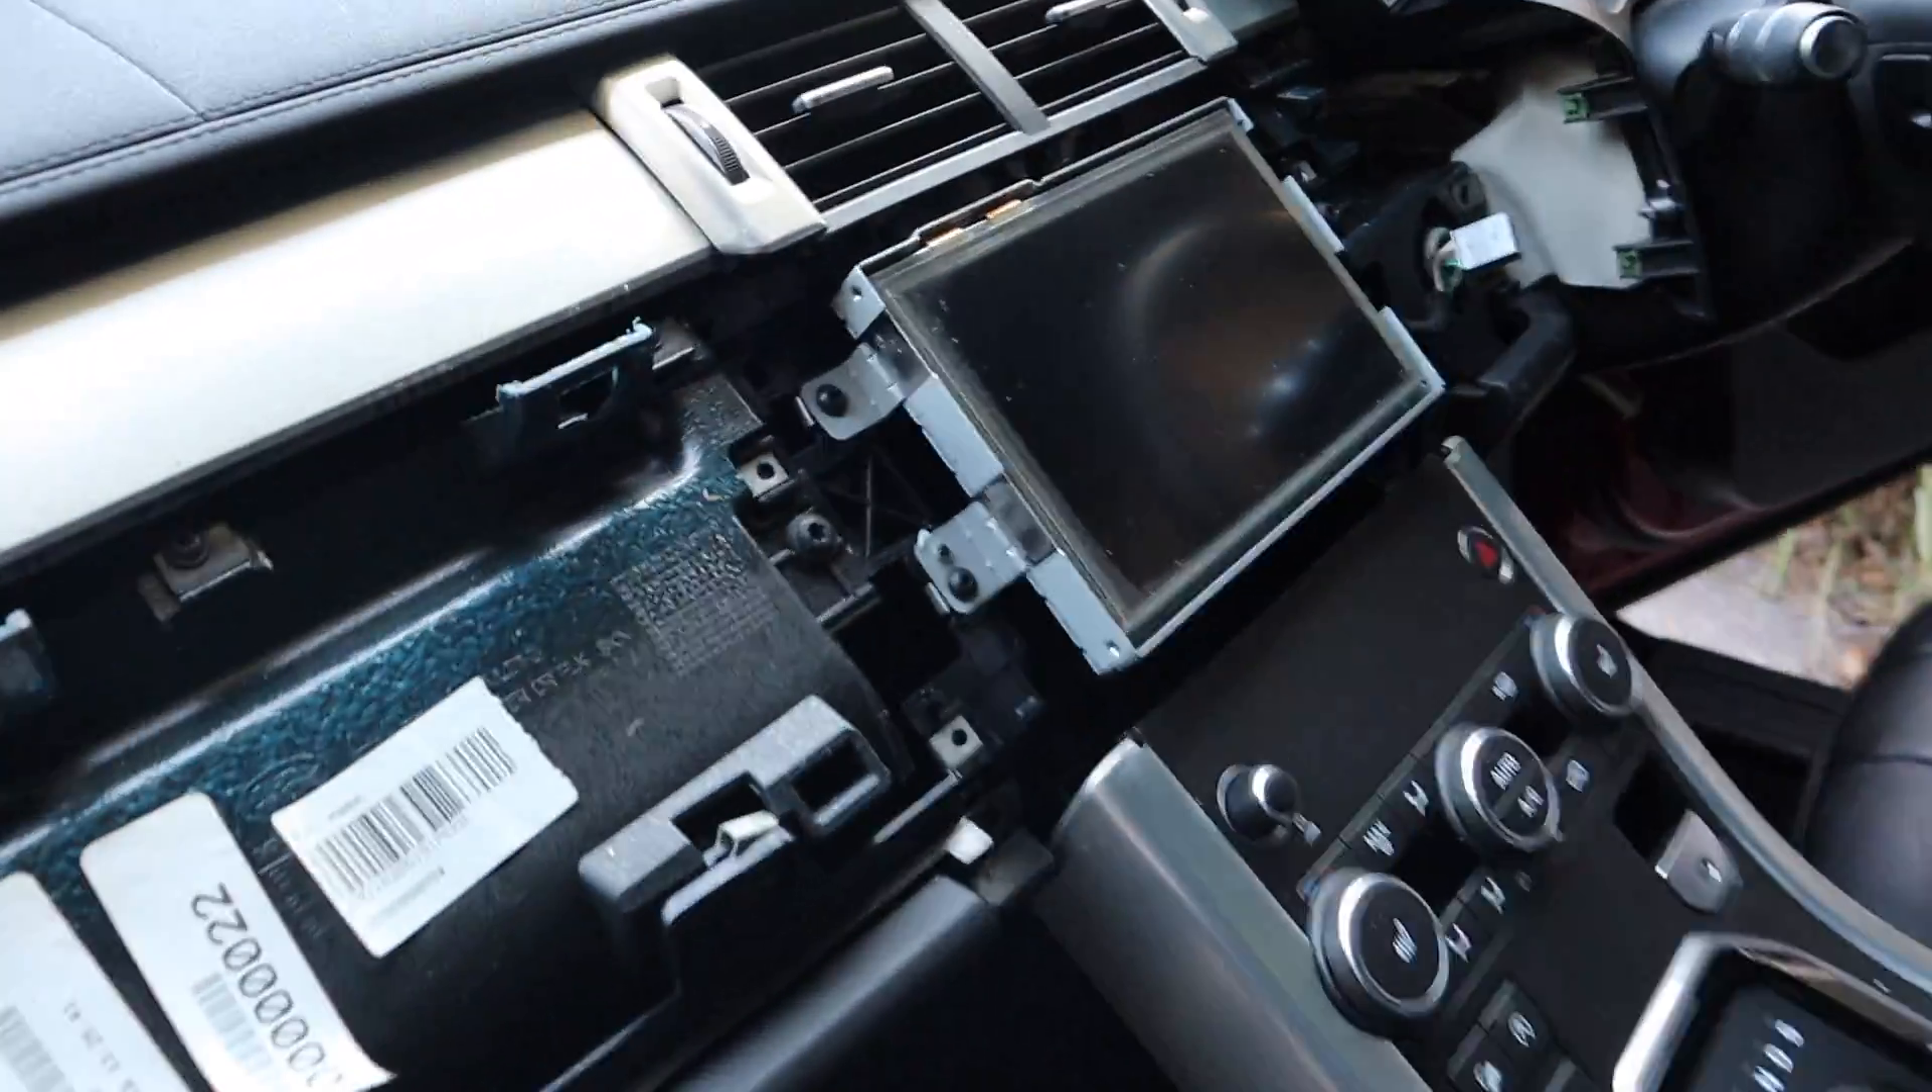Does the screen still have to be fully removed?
Yes.